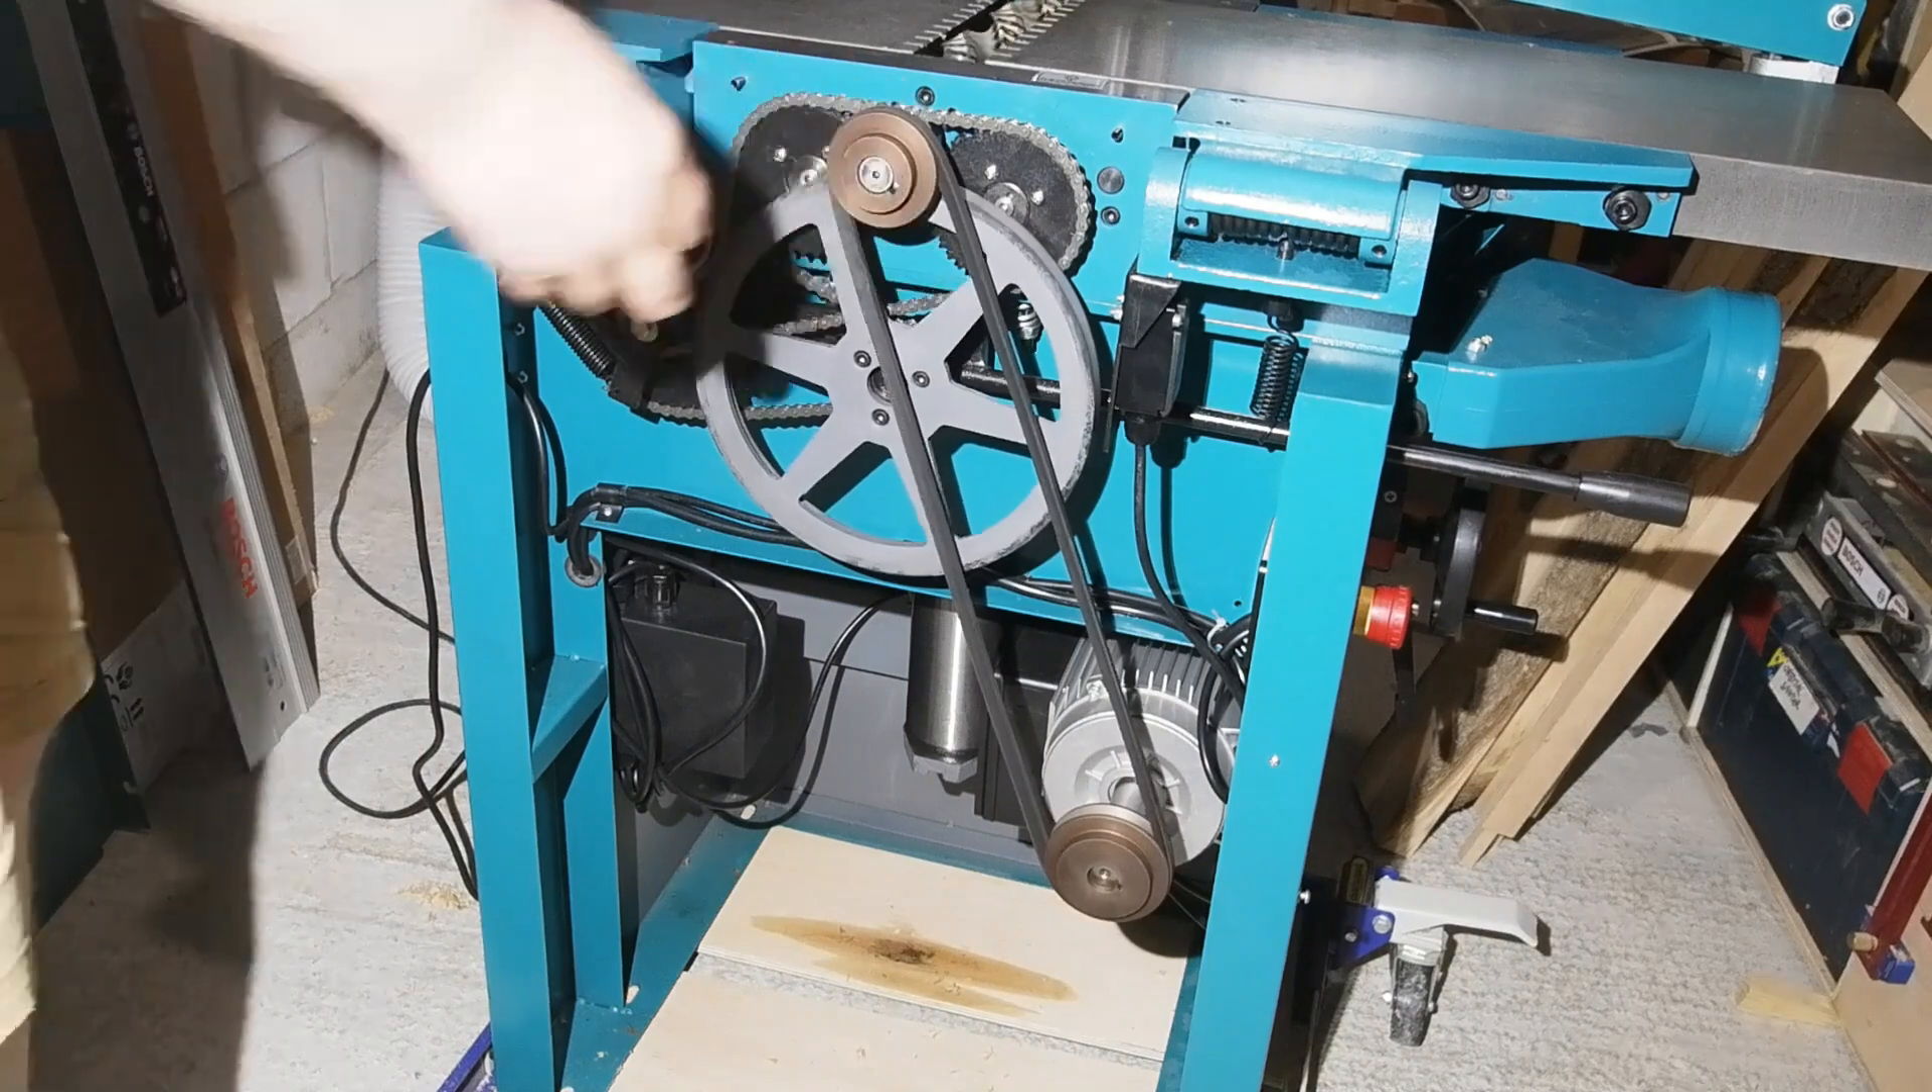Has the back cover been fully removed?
Yes.